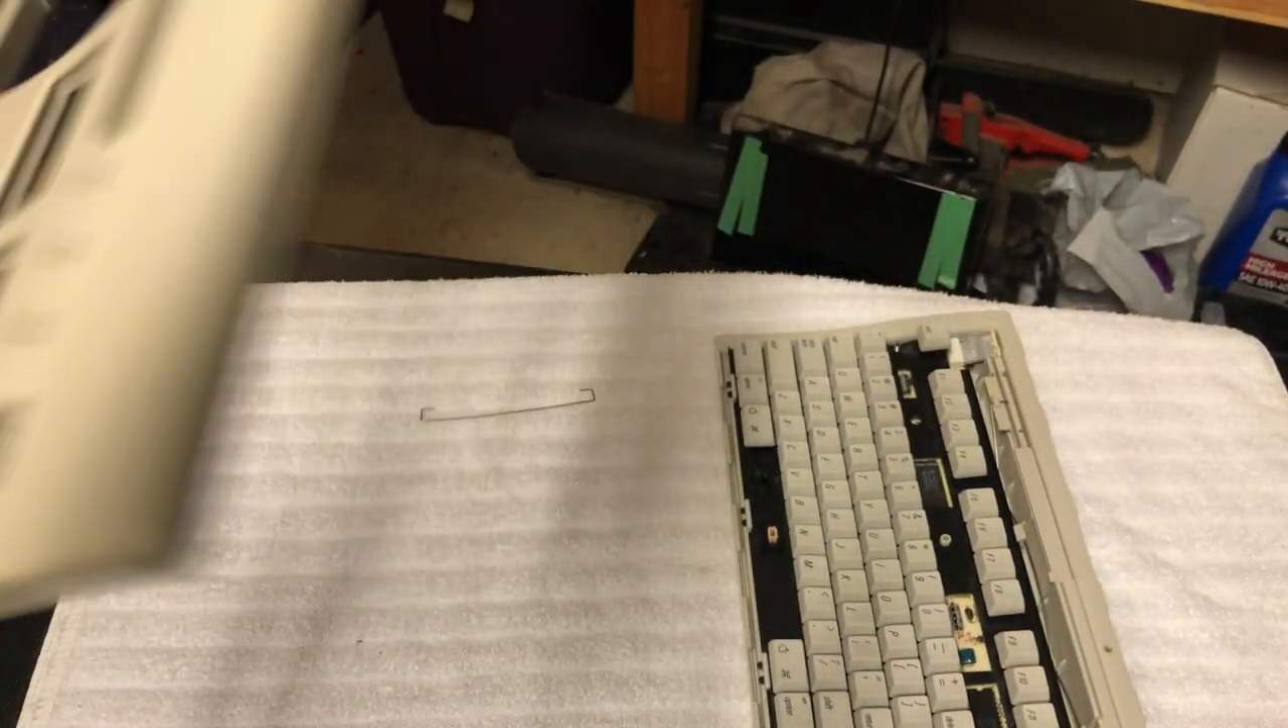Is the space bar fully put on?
No.